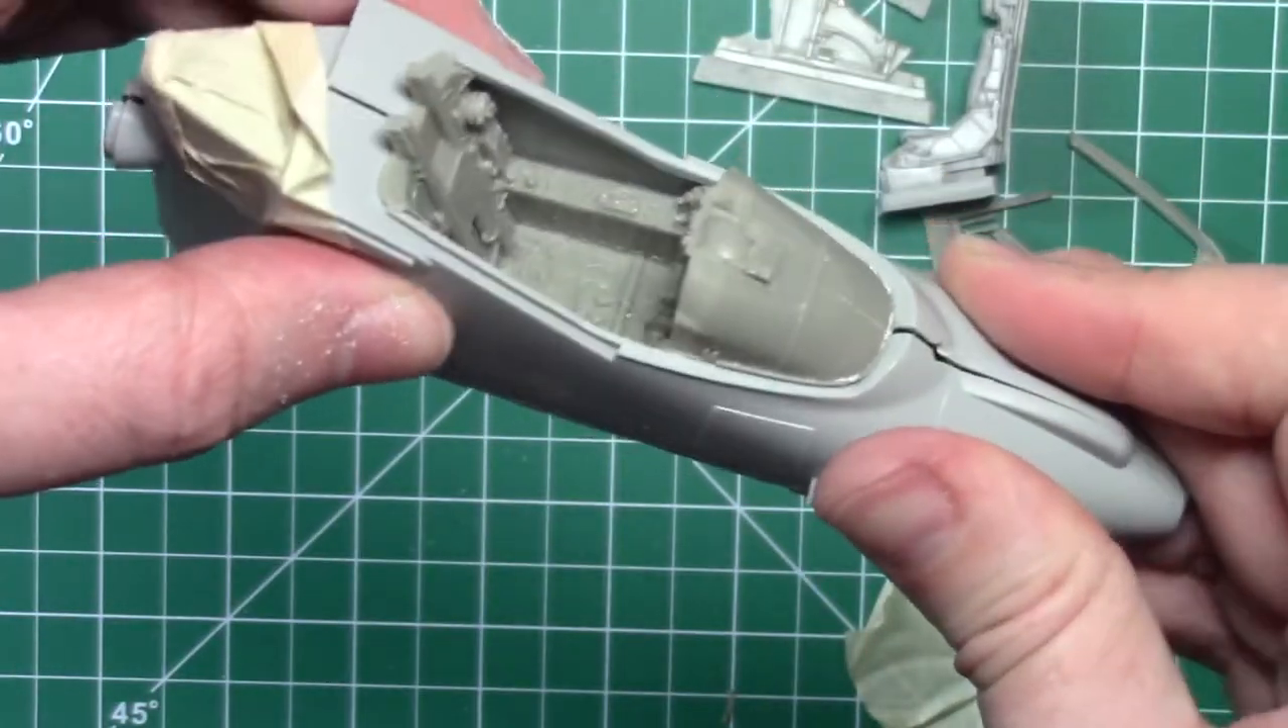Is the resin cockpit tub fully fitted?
Yes.